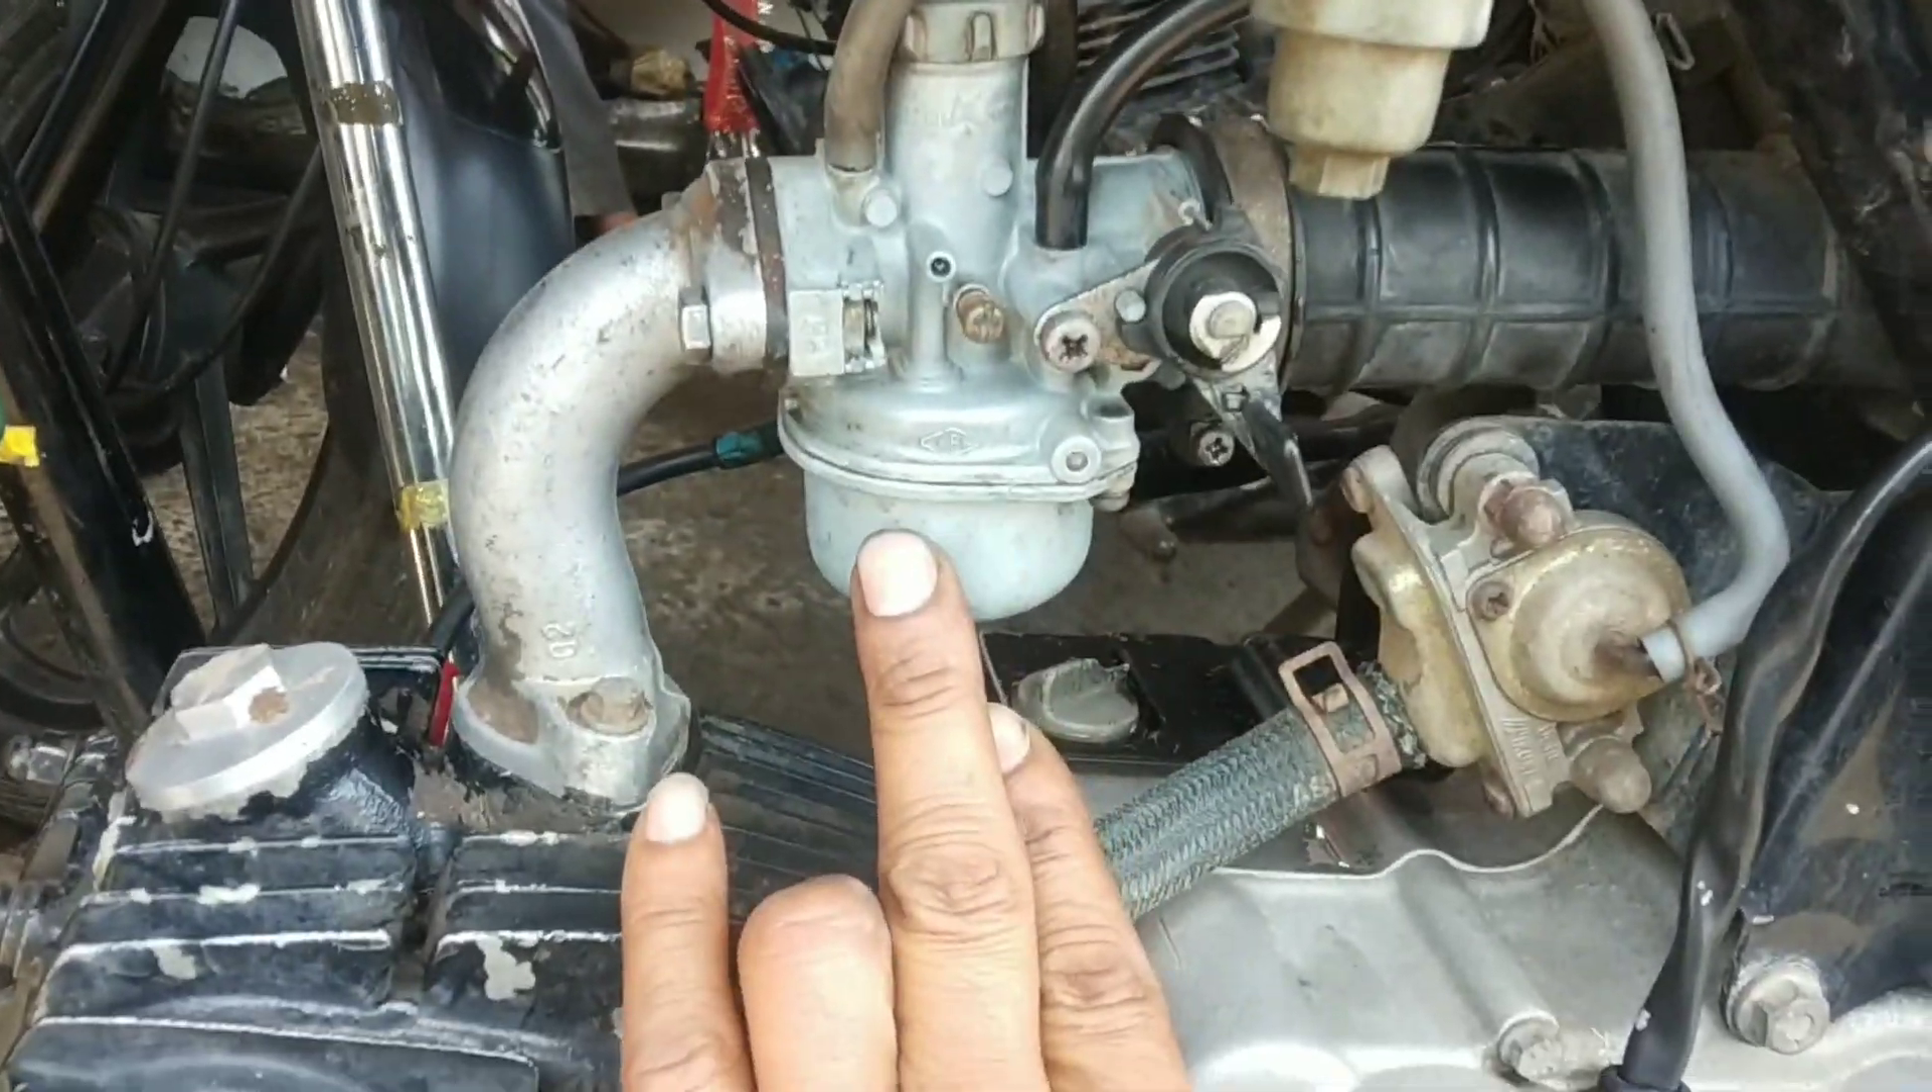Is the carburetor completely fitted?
Yes.